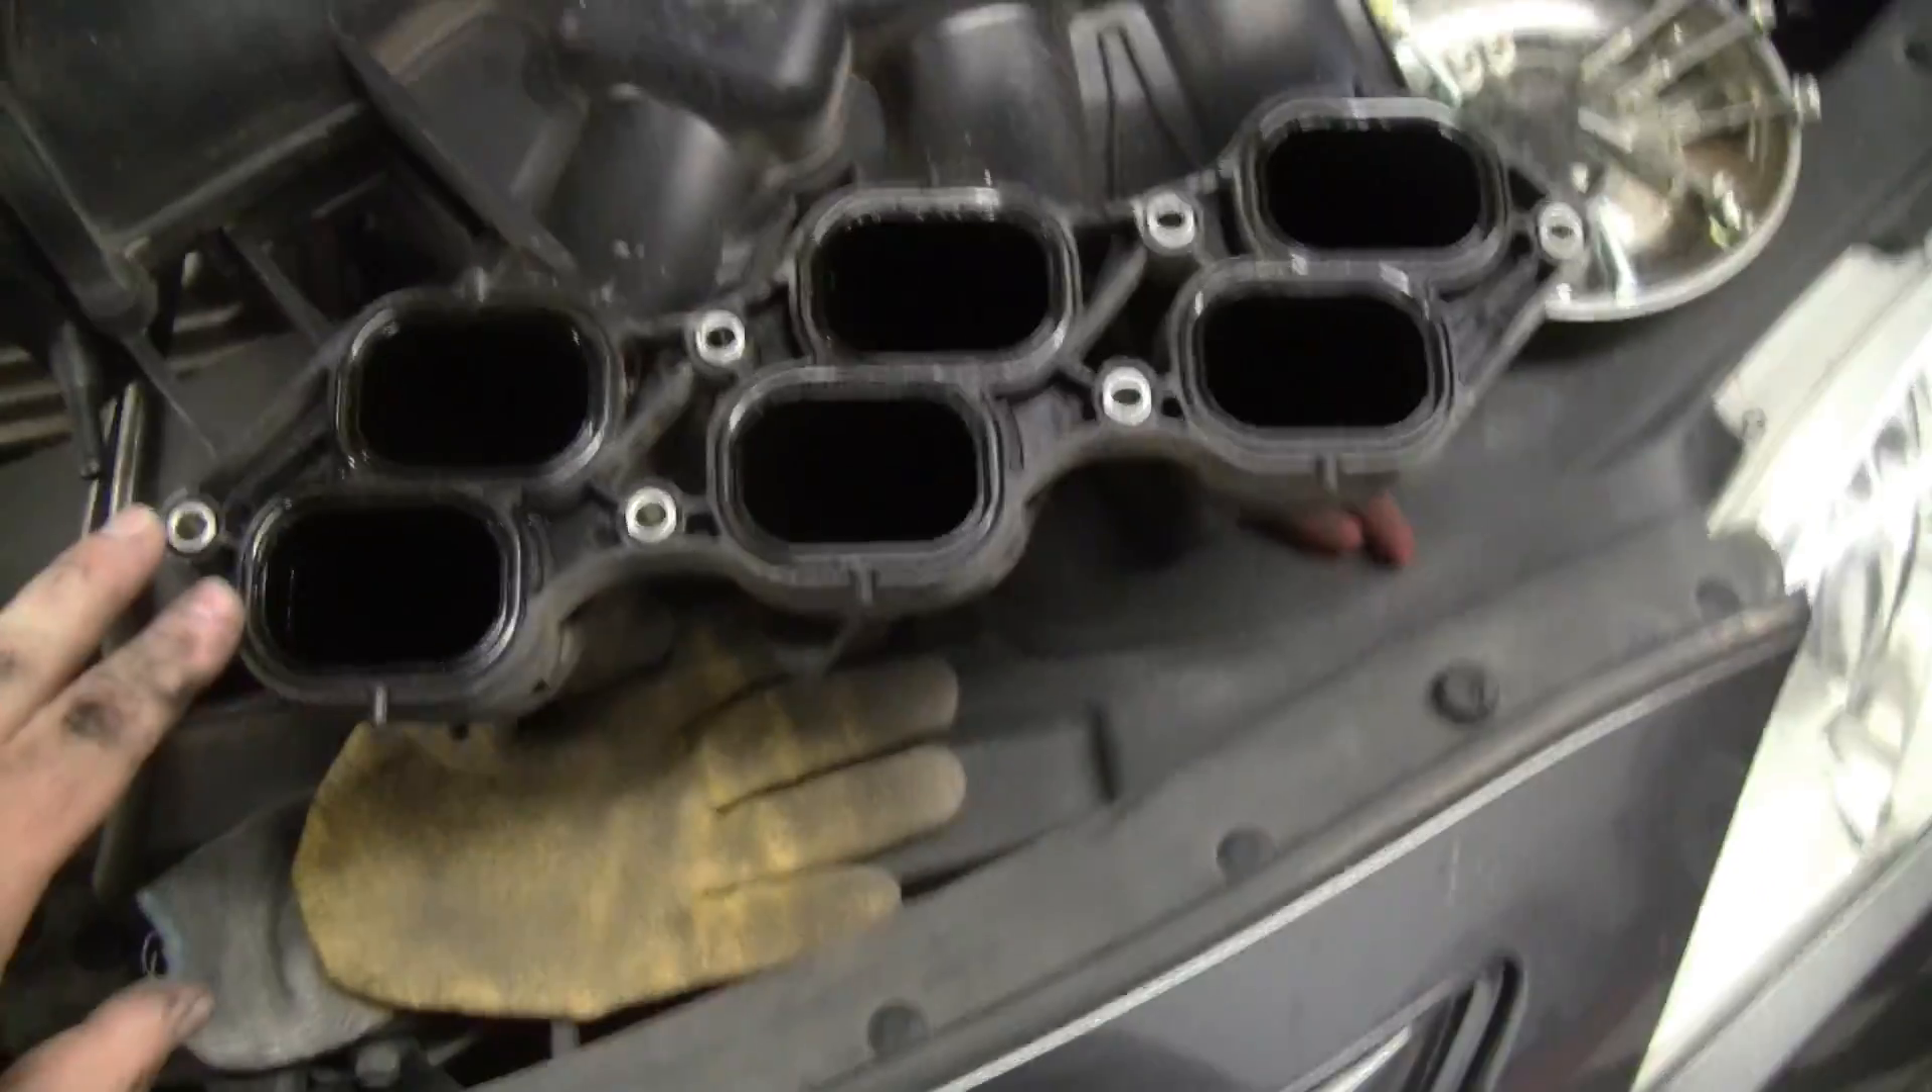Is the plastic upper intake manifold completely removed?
Yes.